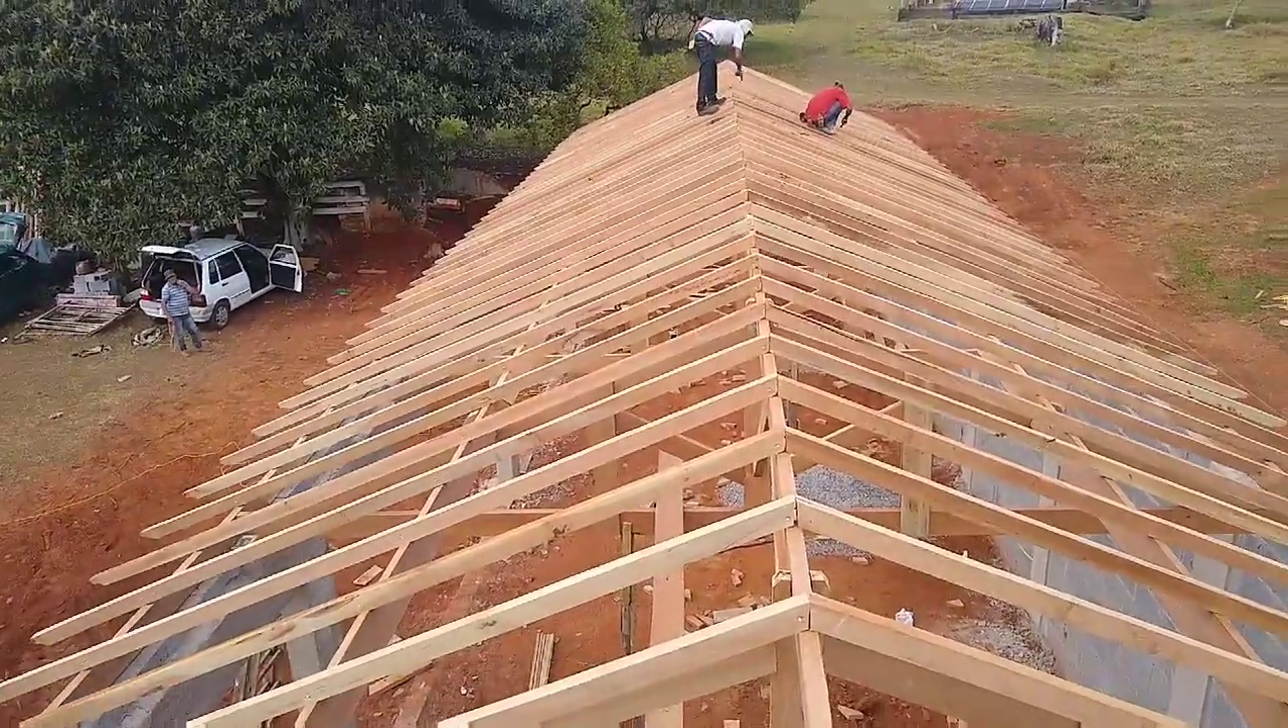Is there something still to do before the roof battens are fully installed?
Yes.